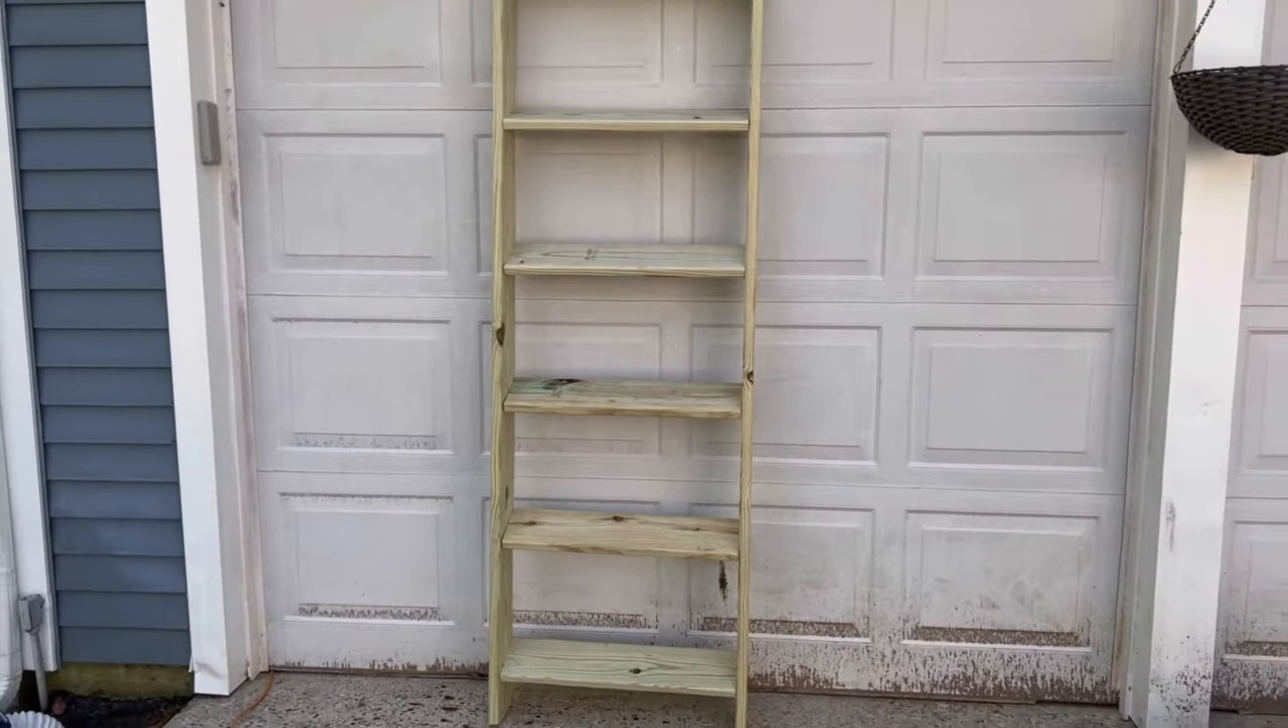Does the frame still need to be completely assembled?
No.